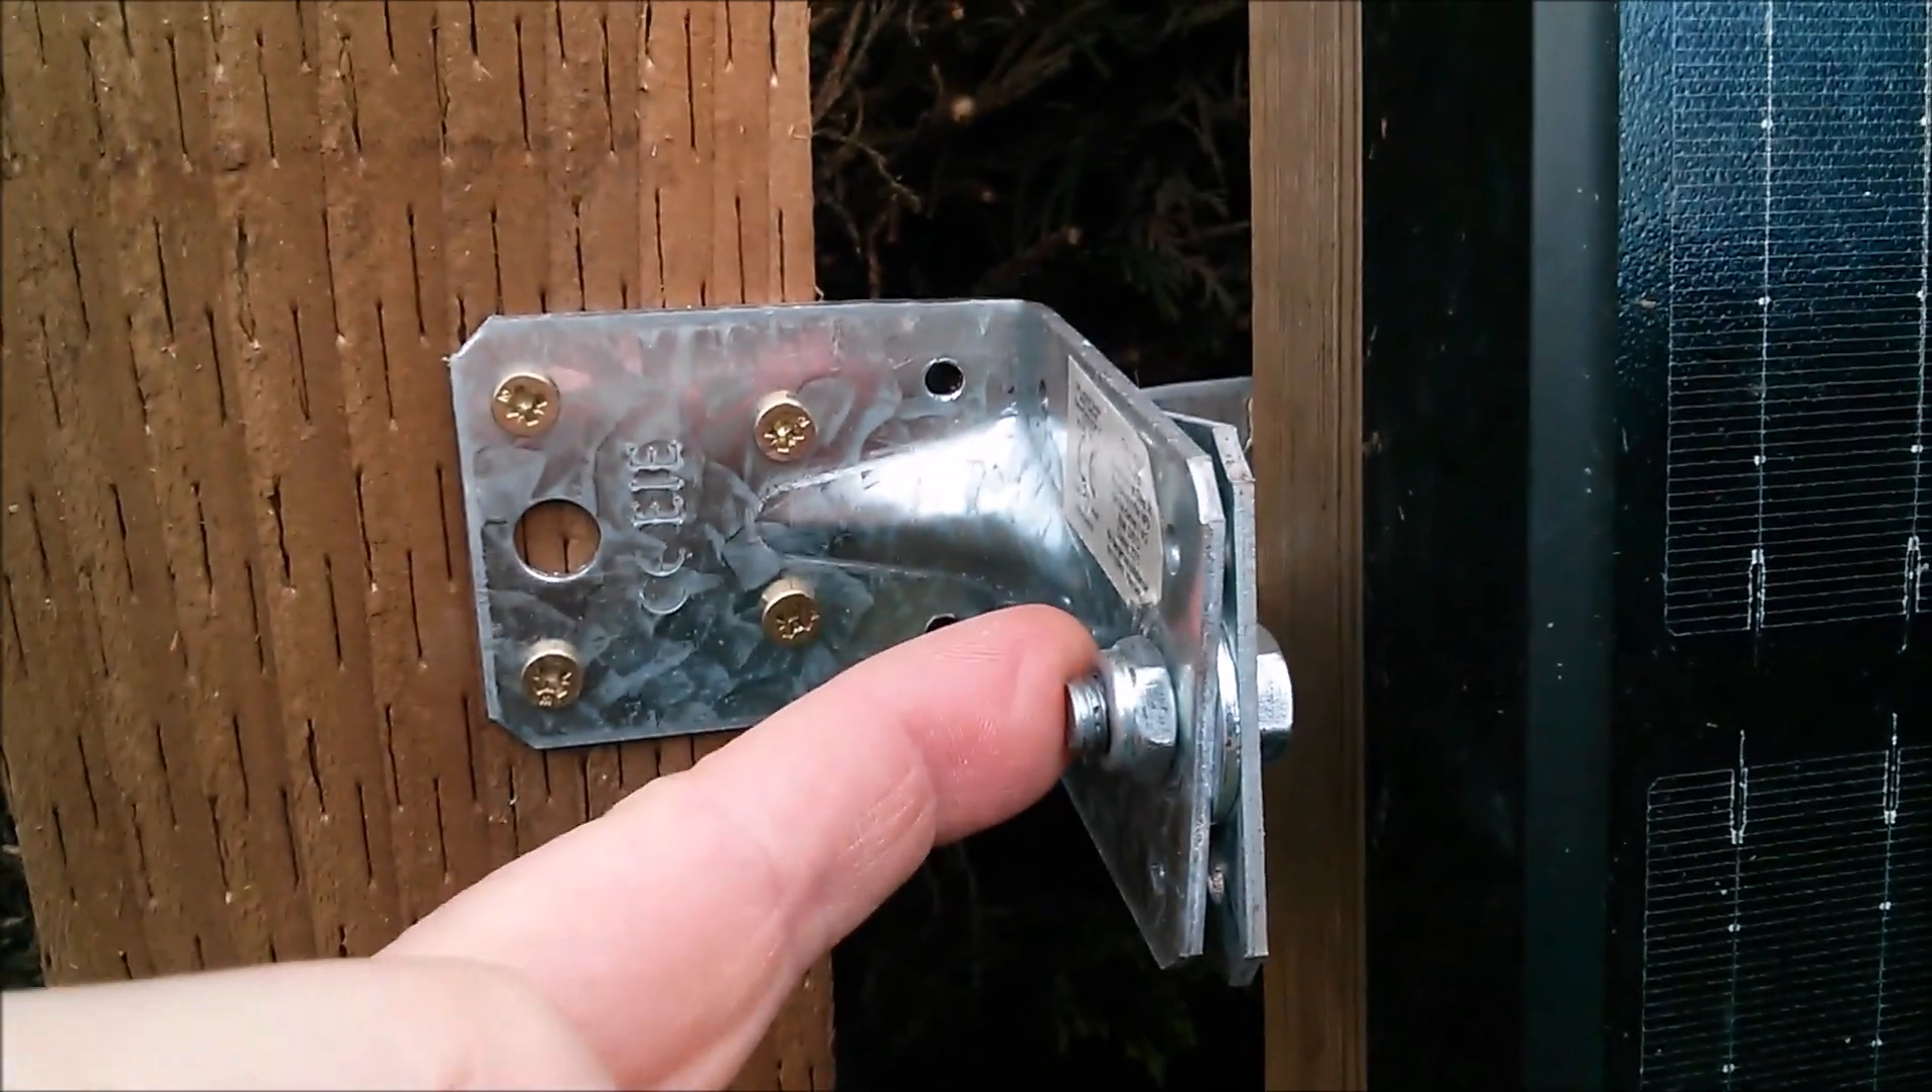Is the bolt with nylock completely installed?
Yes.